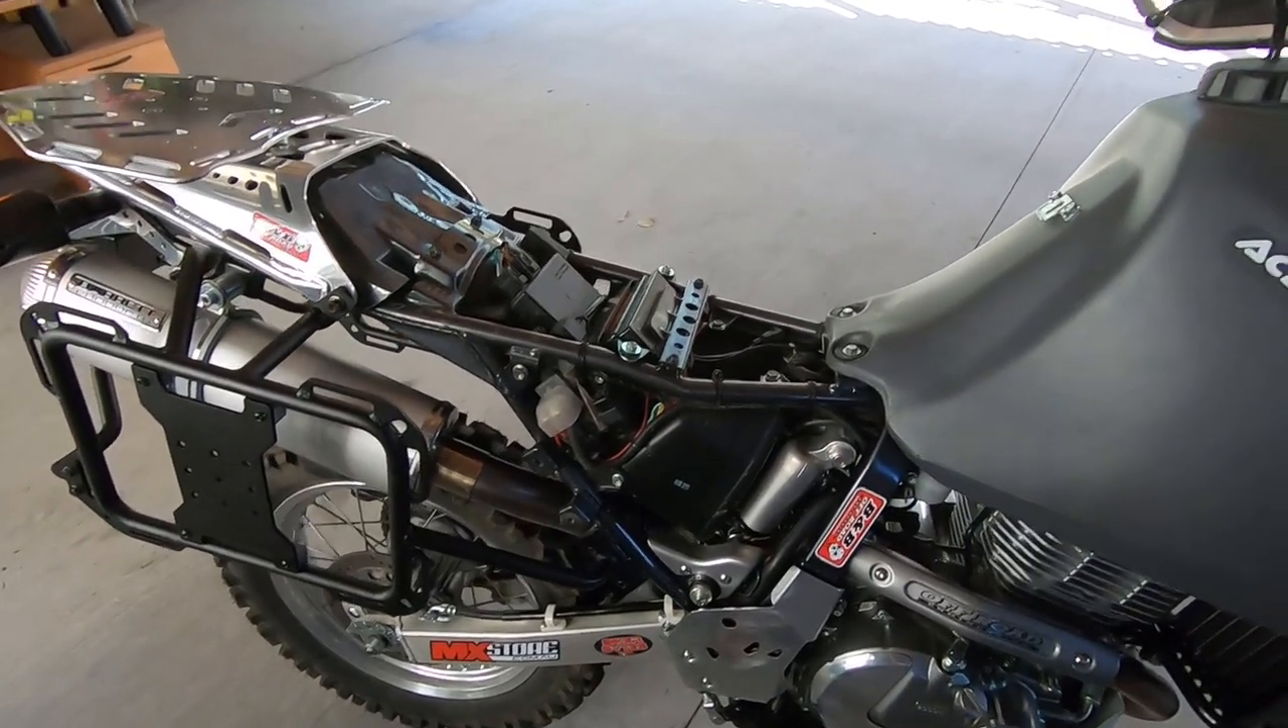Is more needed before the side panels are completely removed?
No.